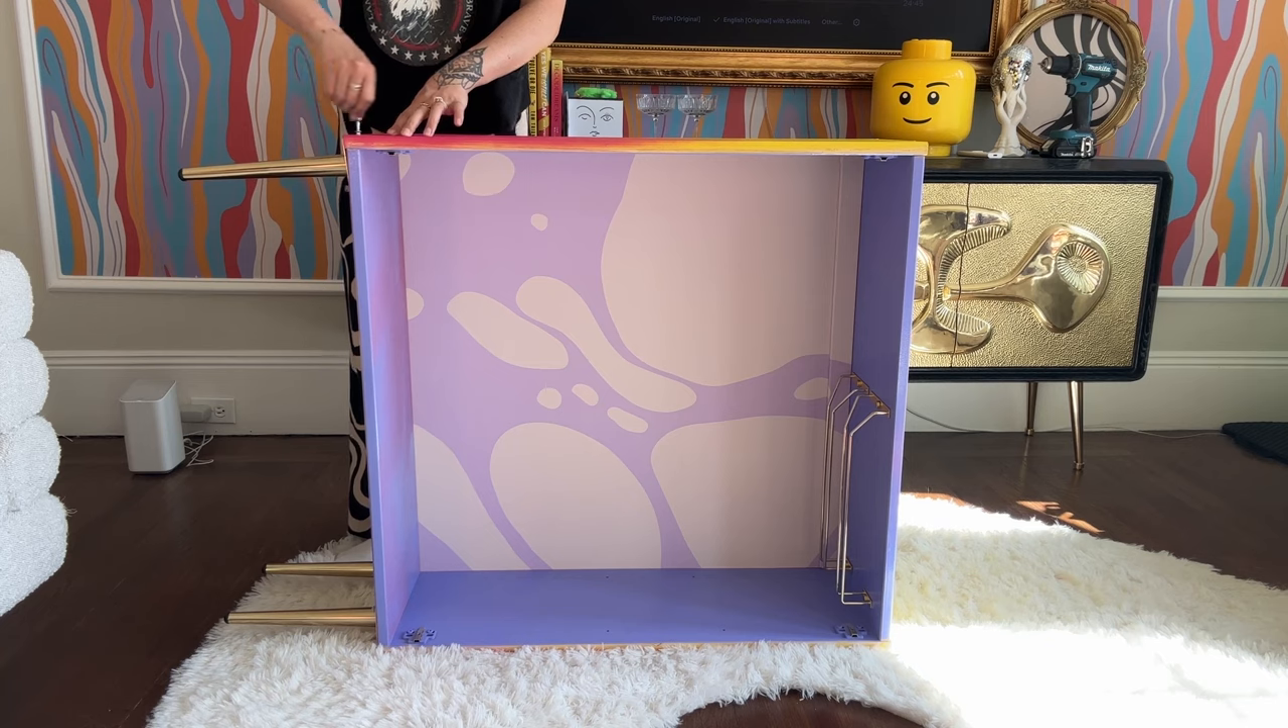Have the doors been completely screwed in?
No.